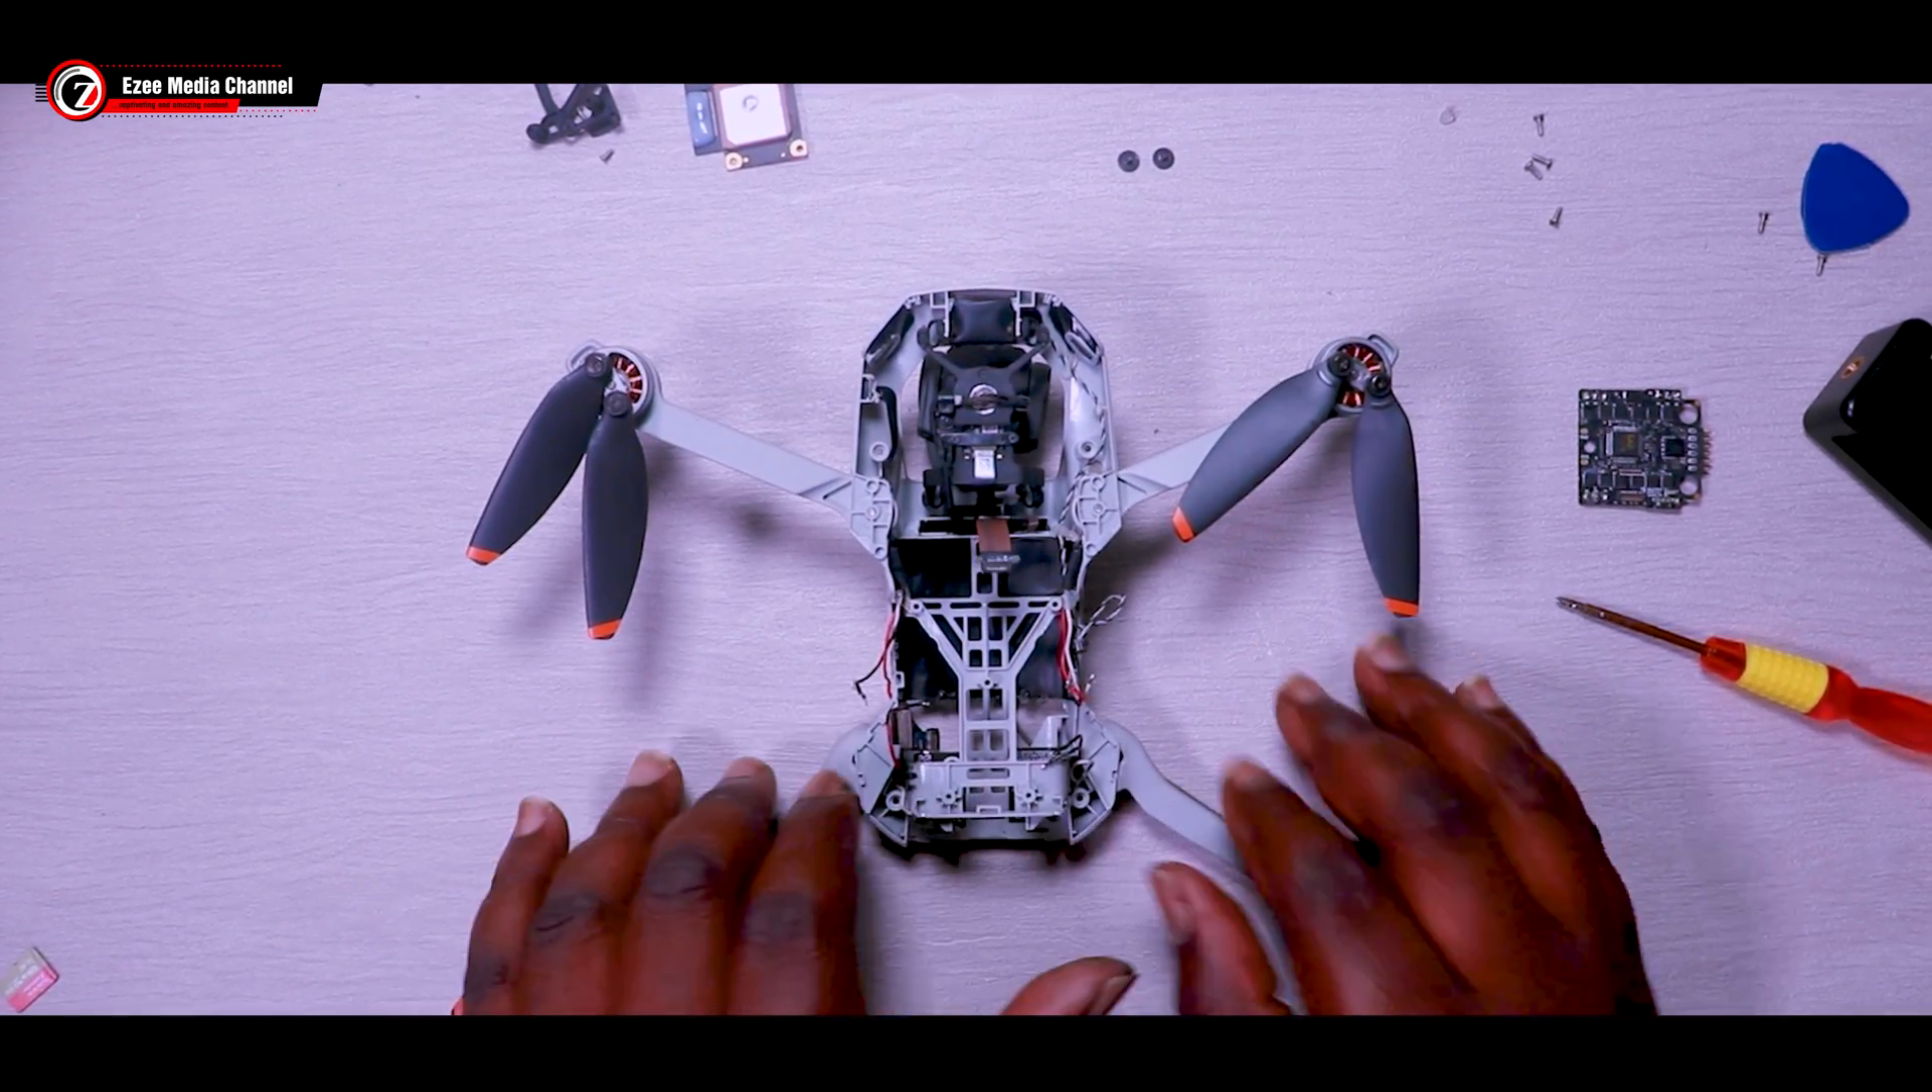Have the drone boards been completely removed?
Yes.